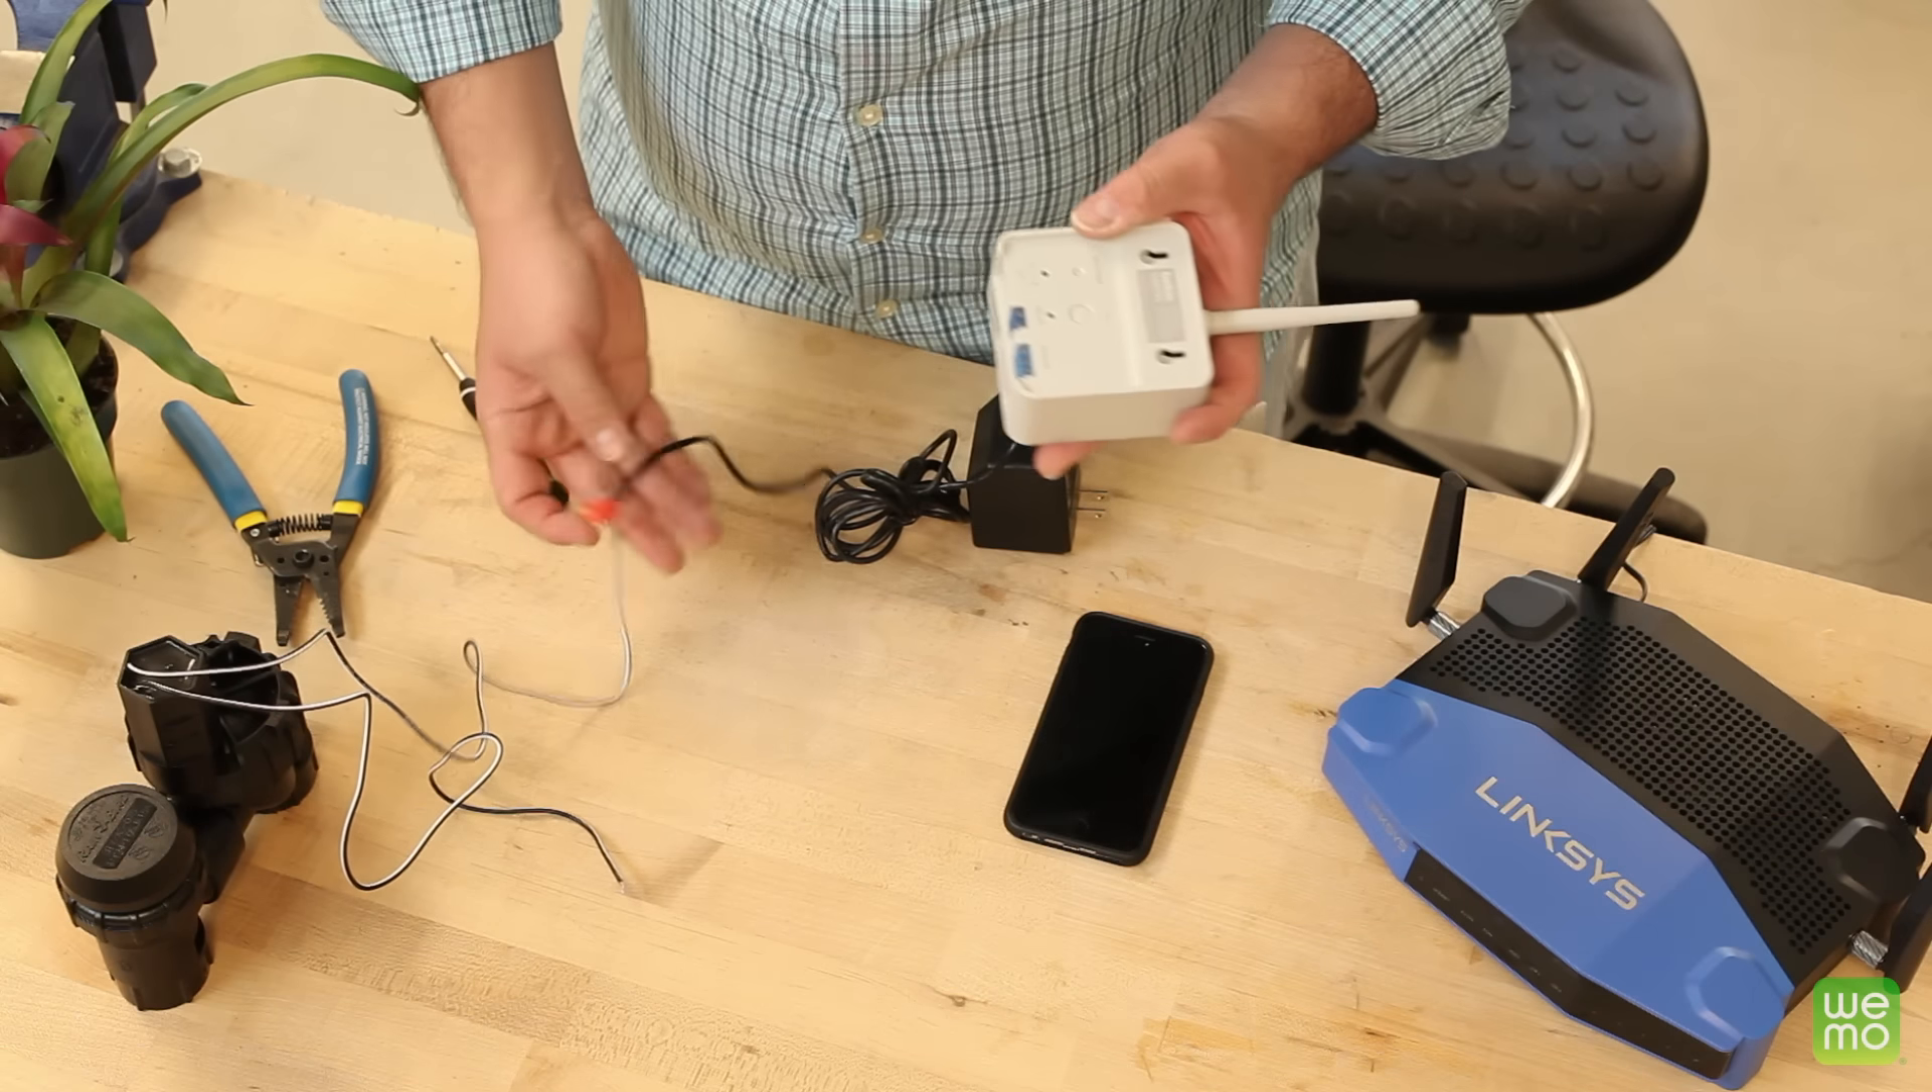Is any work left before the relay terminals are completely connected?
Yes.